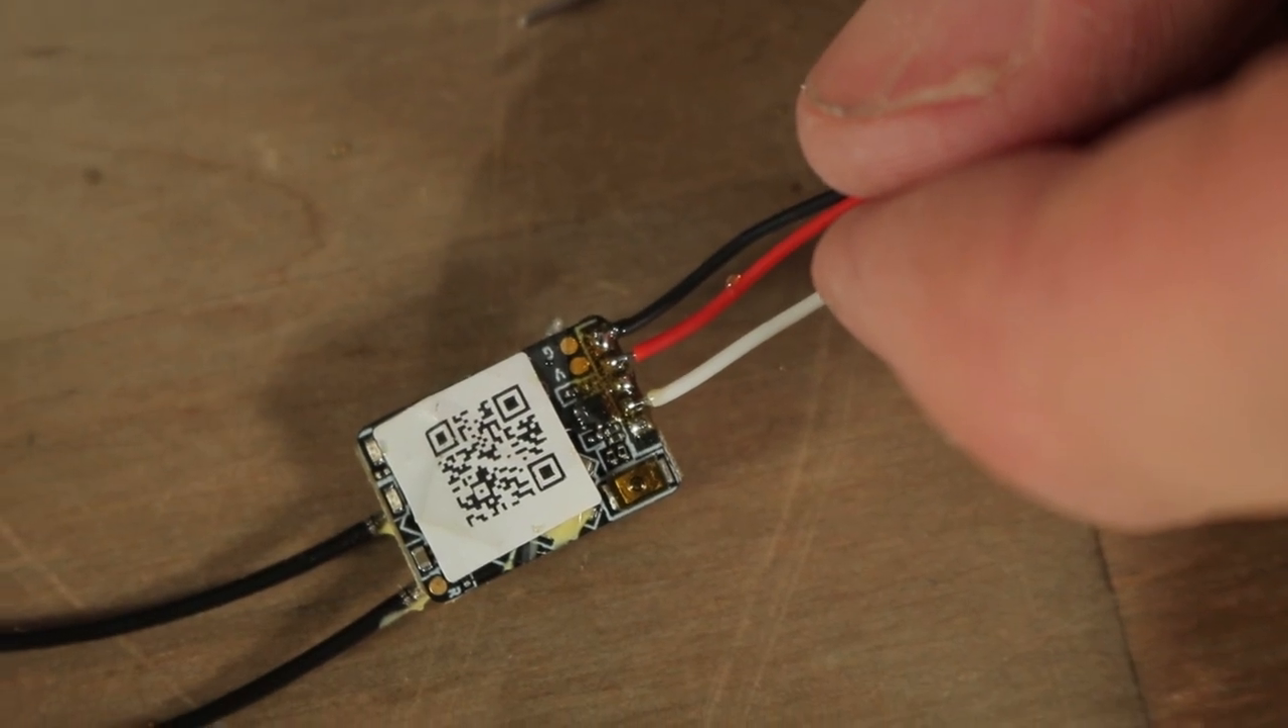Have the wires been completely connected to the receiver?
Yes.